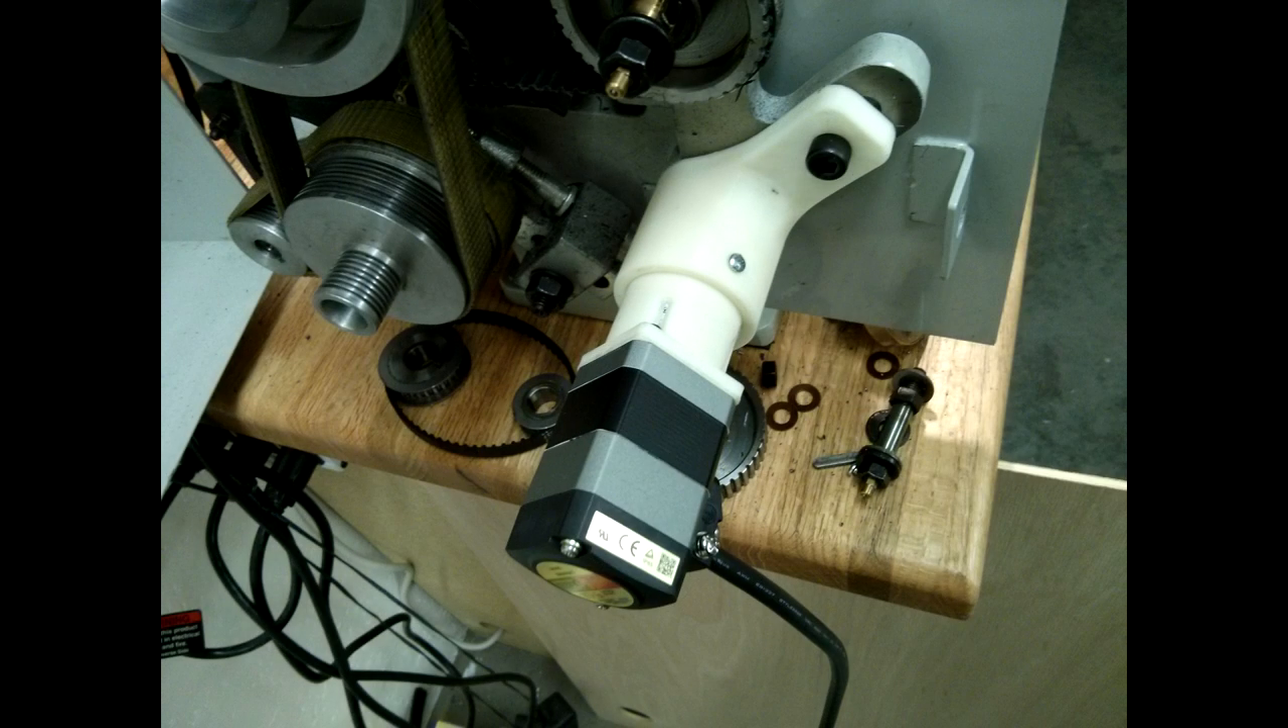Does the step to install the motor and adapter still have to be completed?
No.